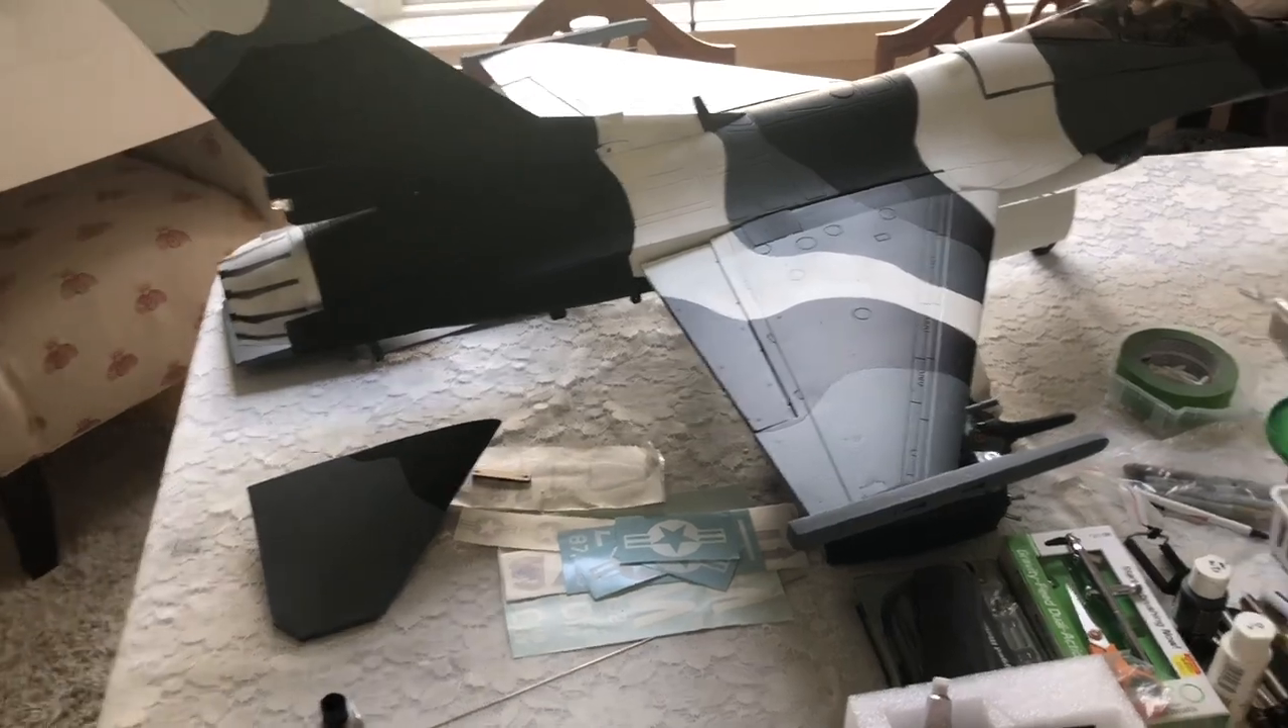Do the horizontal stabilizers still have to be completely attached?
Yes.